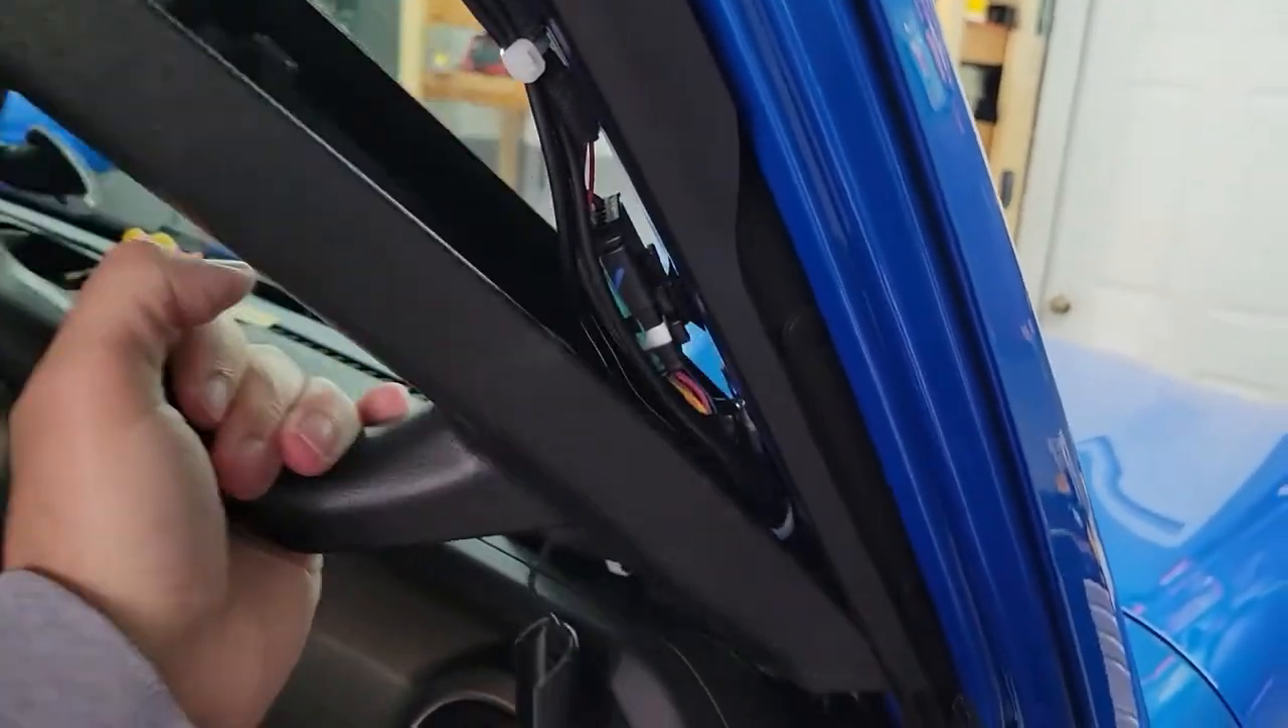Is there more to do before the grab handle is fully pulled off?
Yes.